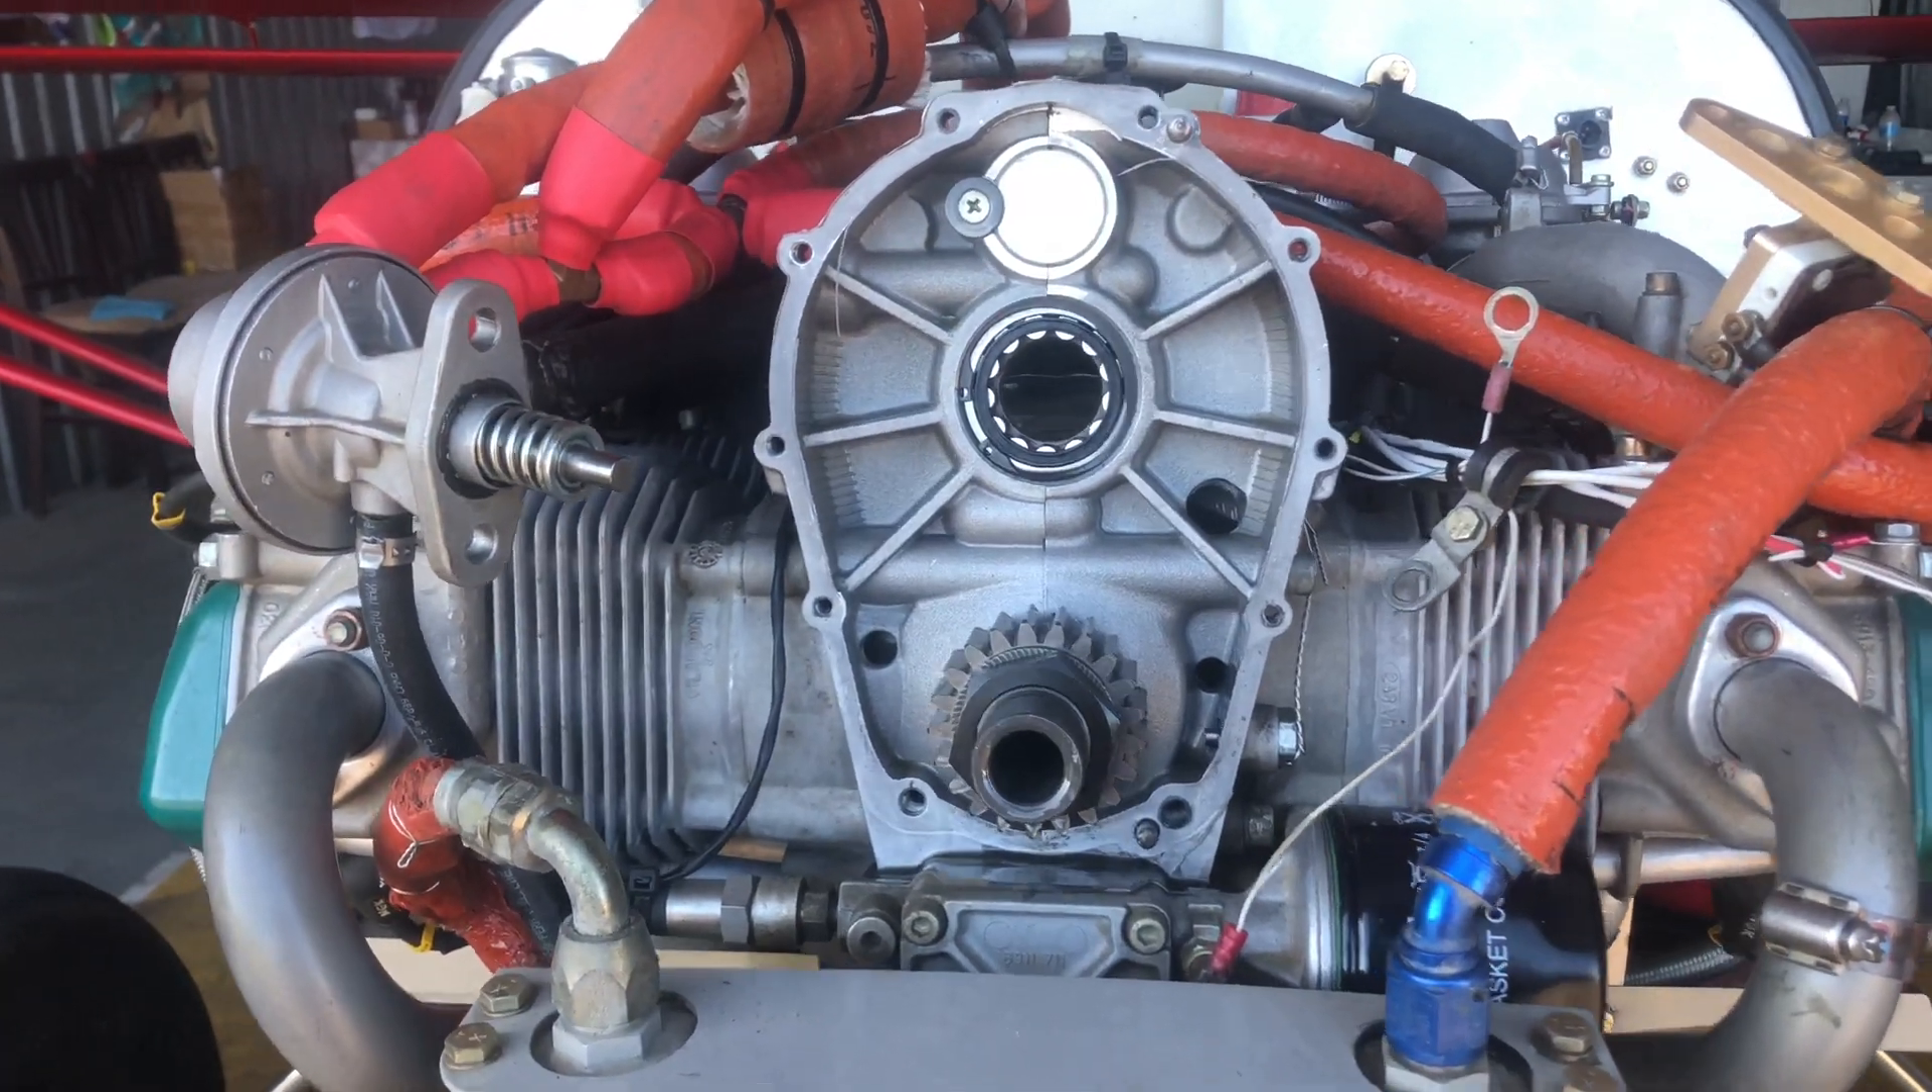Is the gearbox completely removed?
Yes.